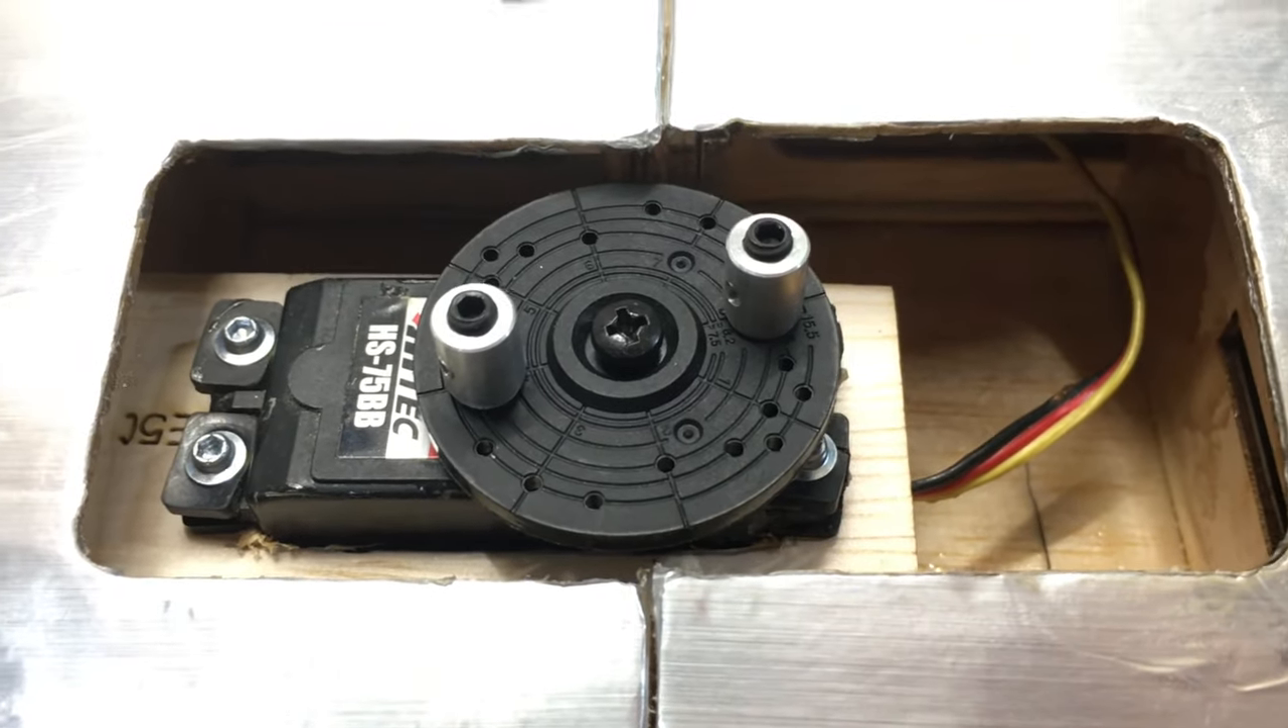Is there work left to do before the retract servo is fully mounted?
No.